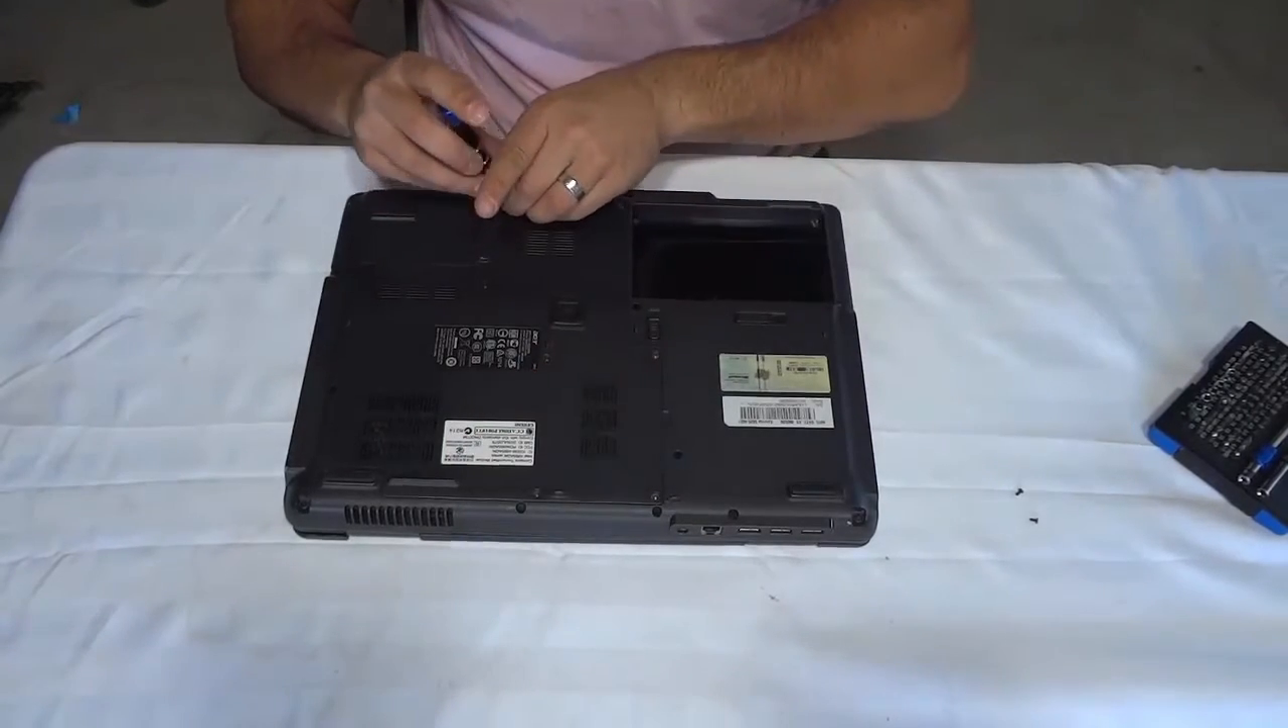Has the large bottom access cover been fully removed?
No.